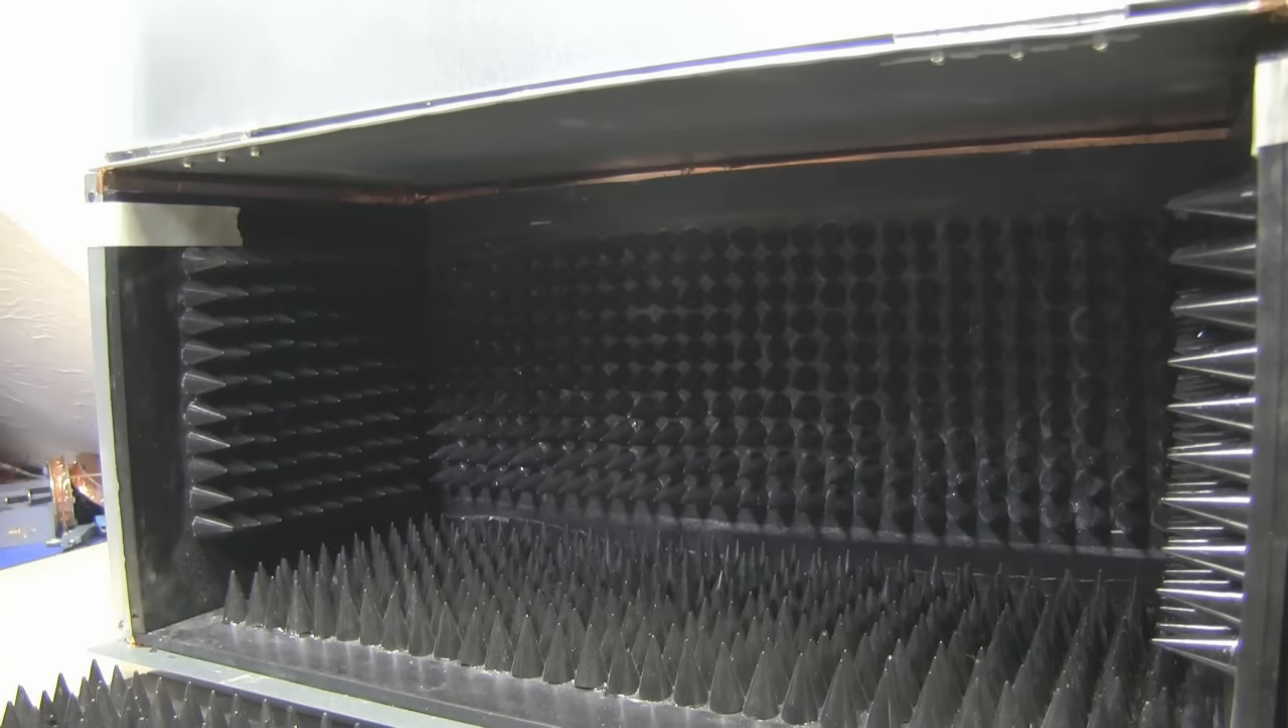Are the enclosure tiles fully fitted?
No.